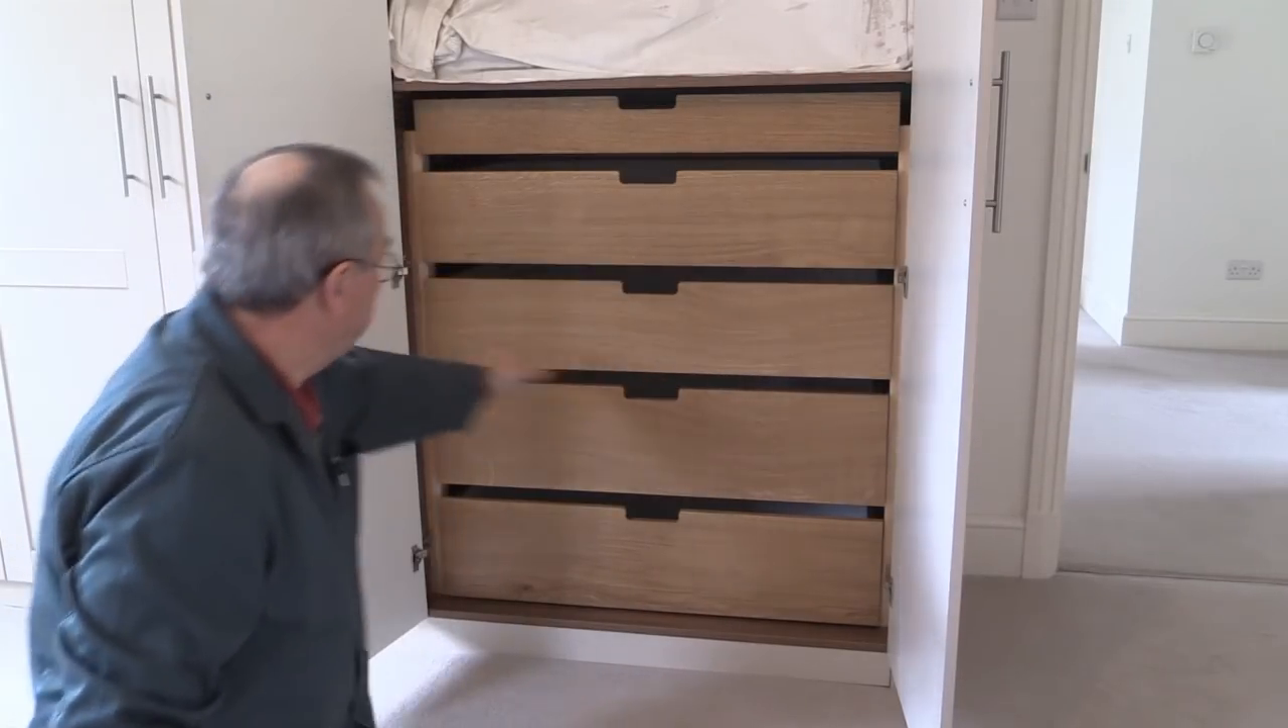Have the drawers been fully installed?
Yes.